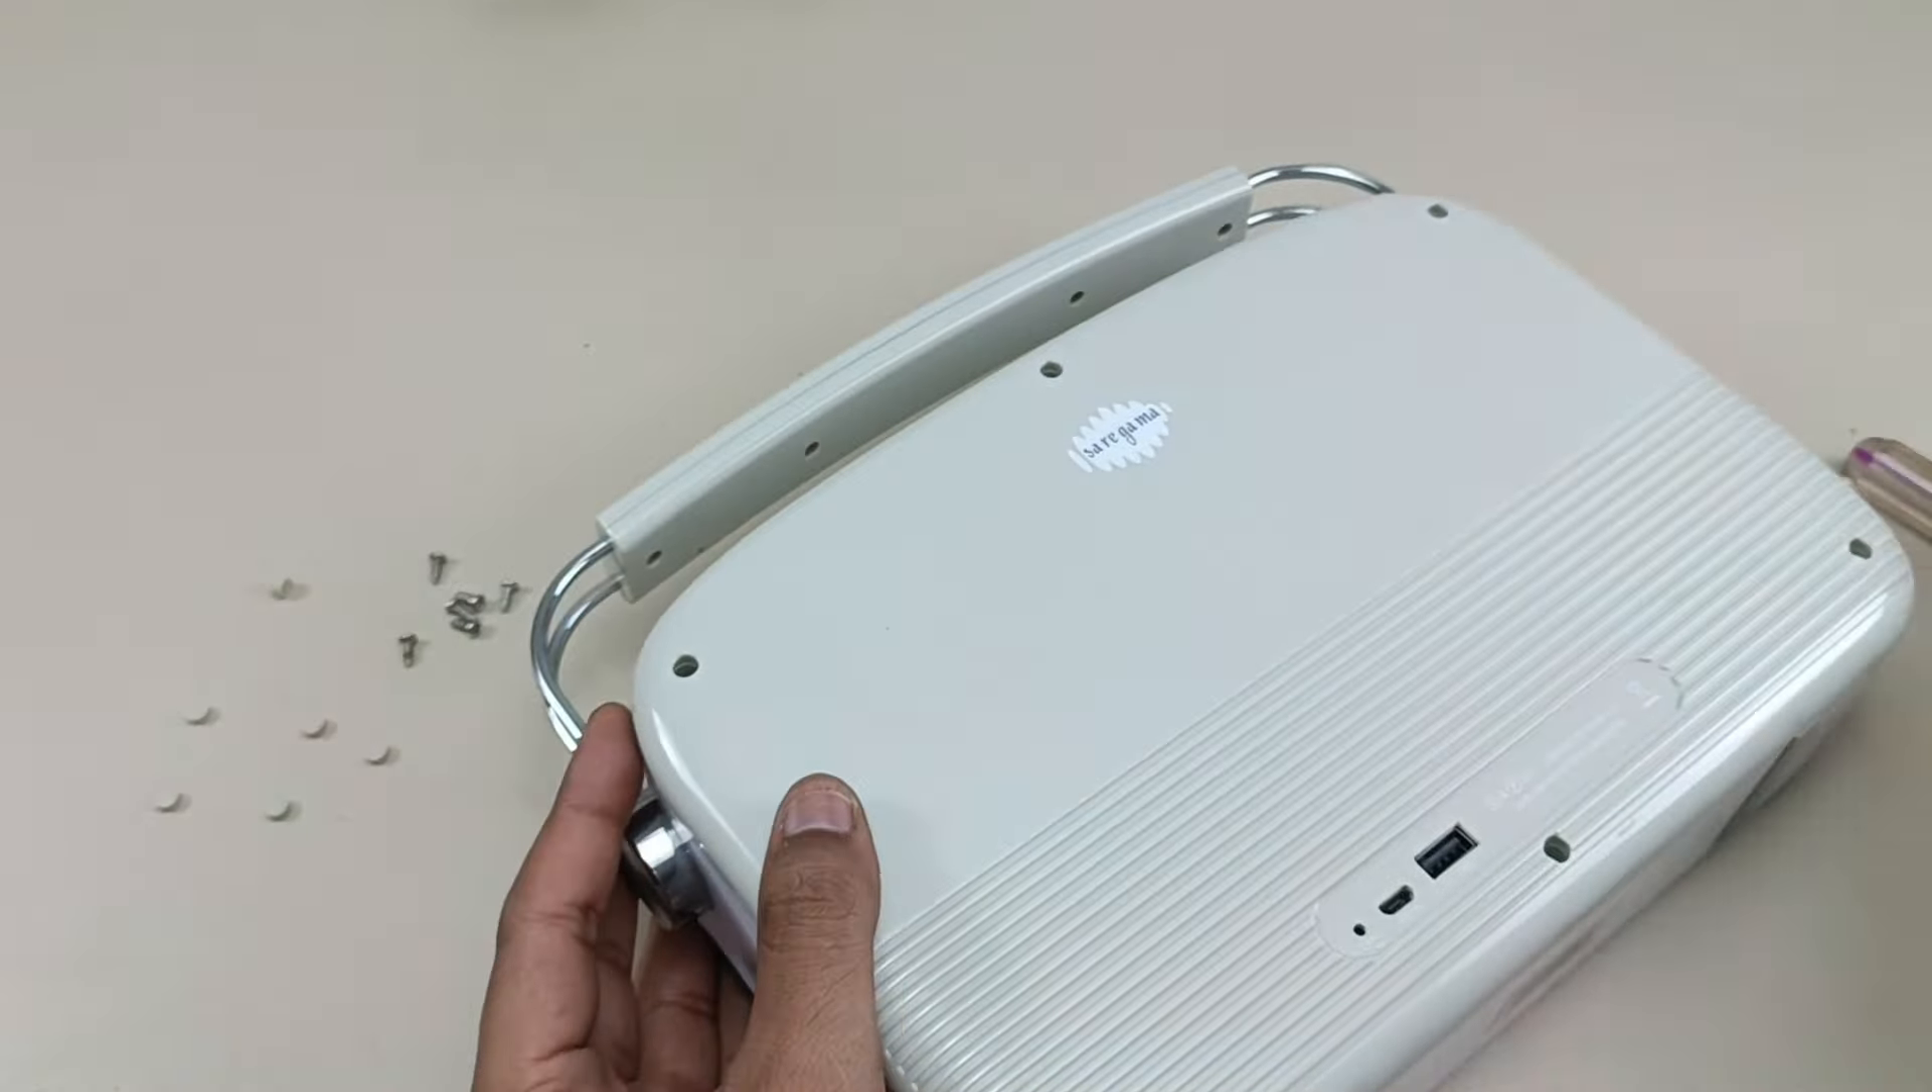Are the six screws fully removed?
Yes.